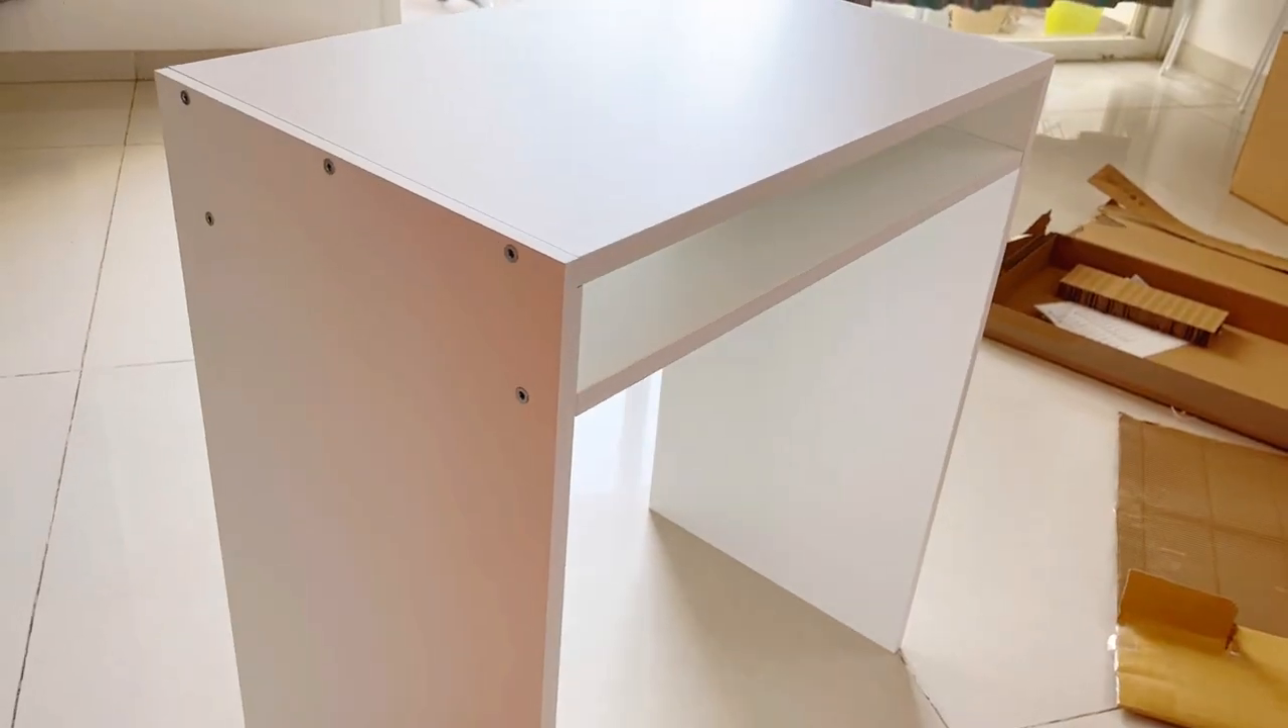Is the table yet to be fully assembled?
No.